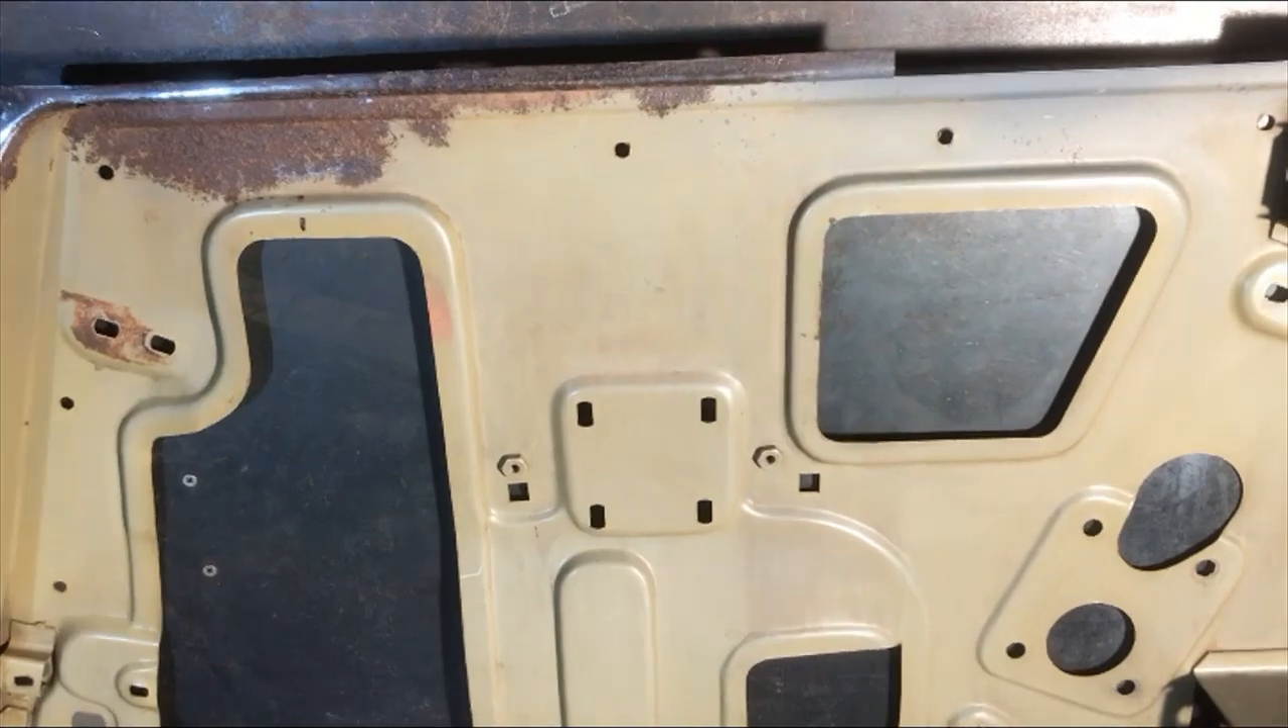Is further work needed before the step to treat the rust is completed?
Yes.